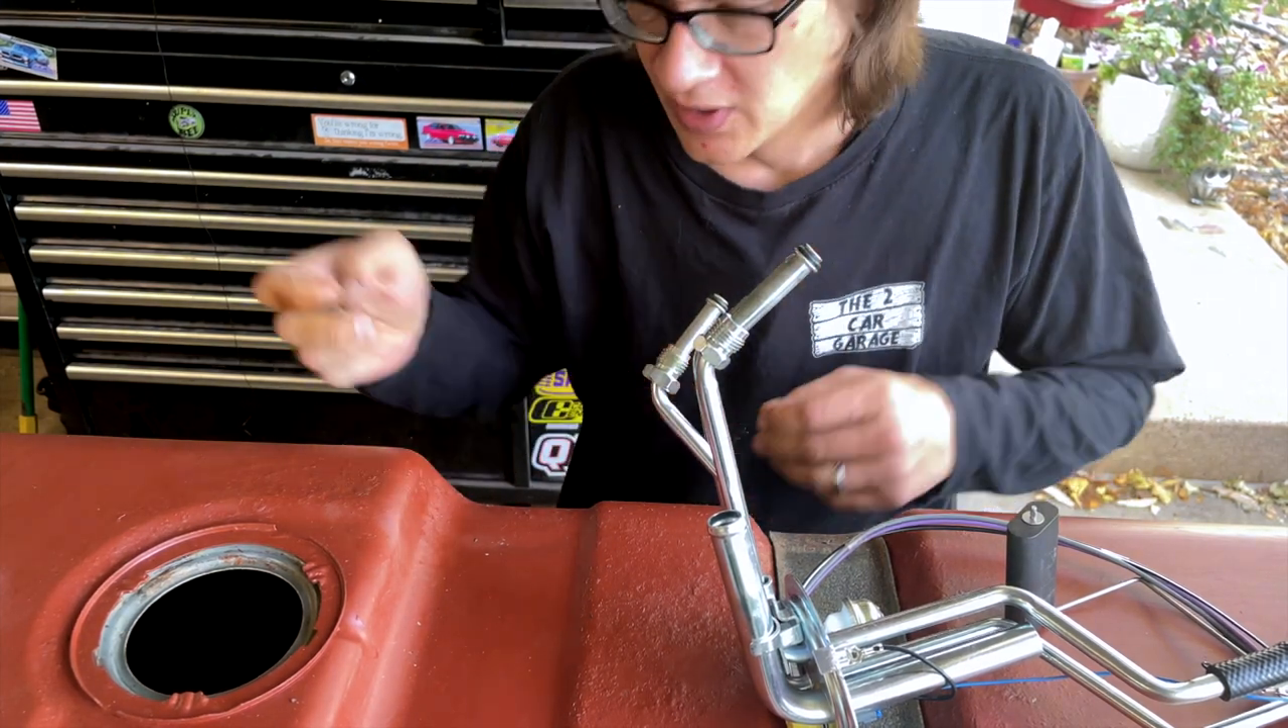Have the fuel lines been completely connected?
No.